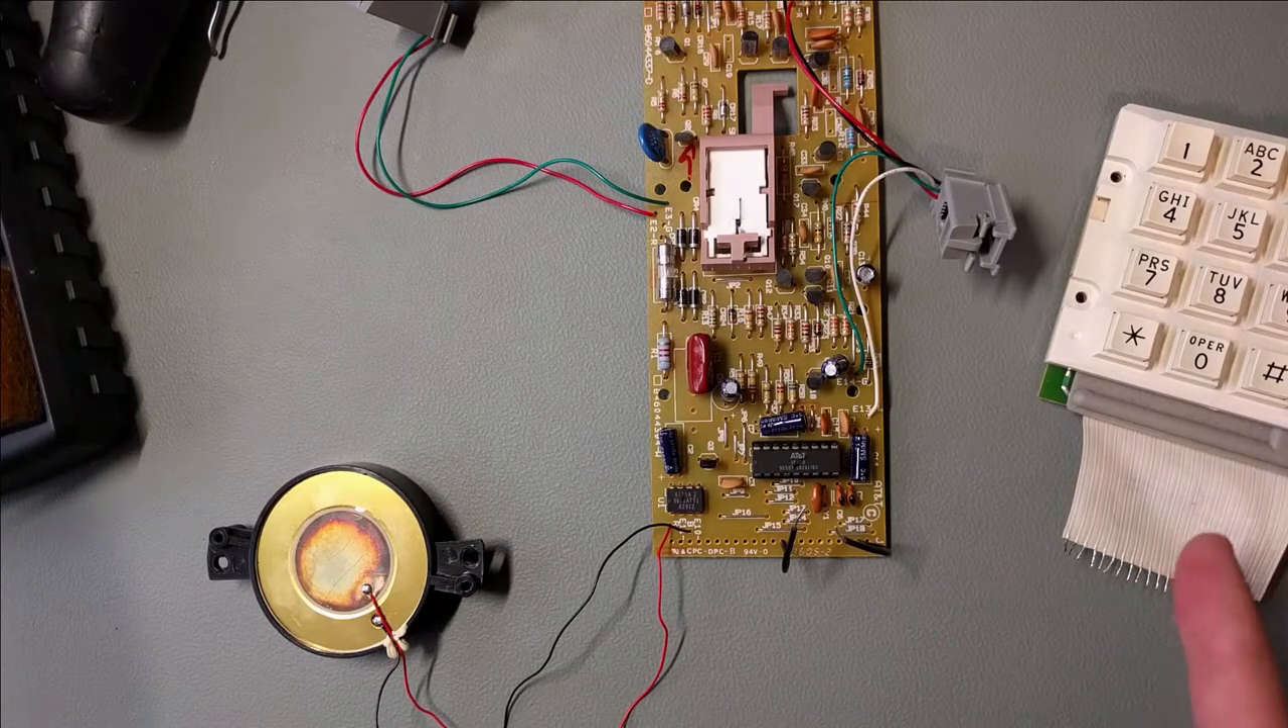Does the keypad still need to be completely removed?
No.